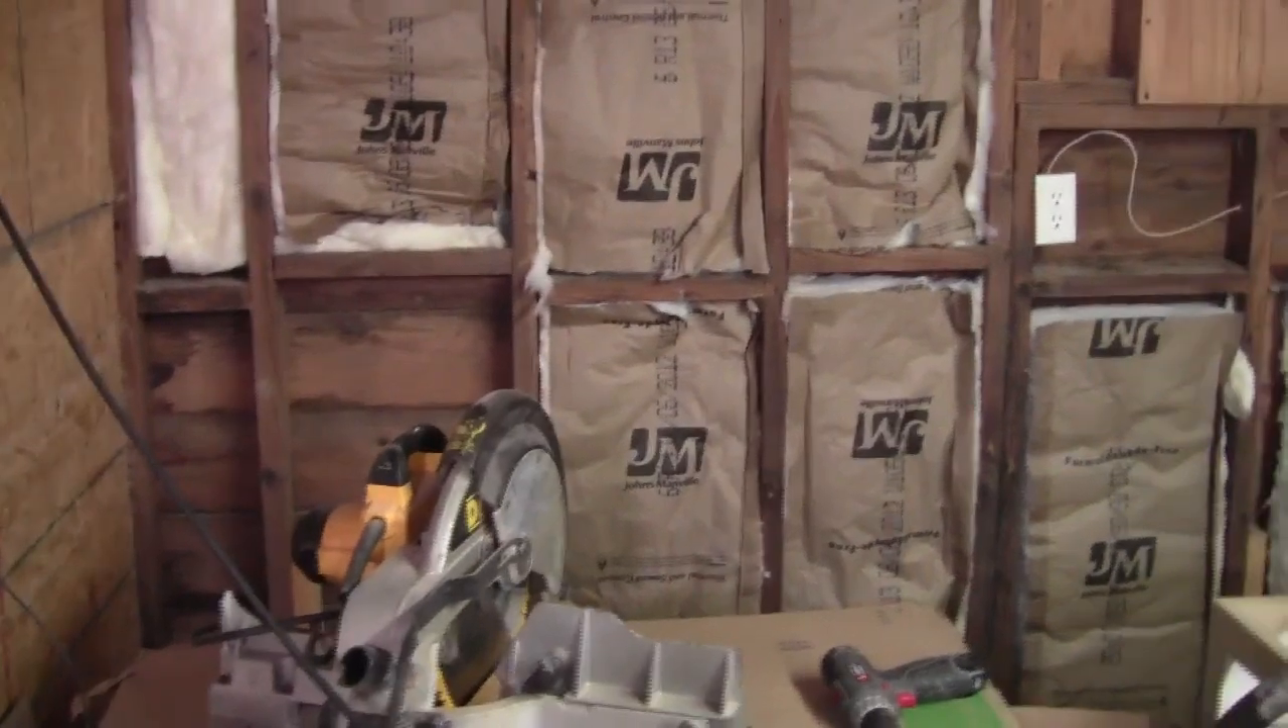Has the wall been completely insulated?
No.